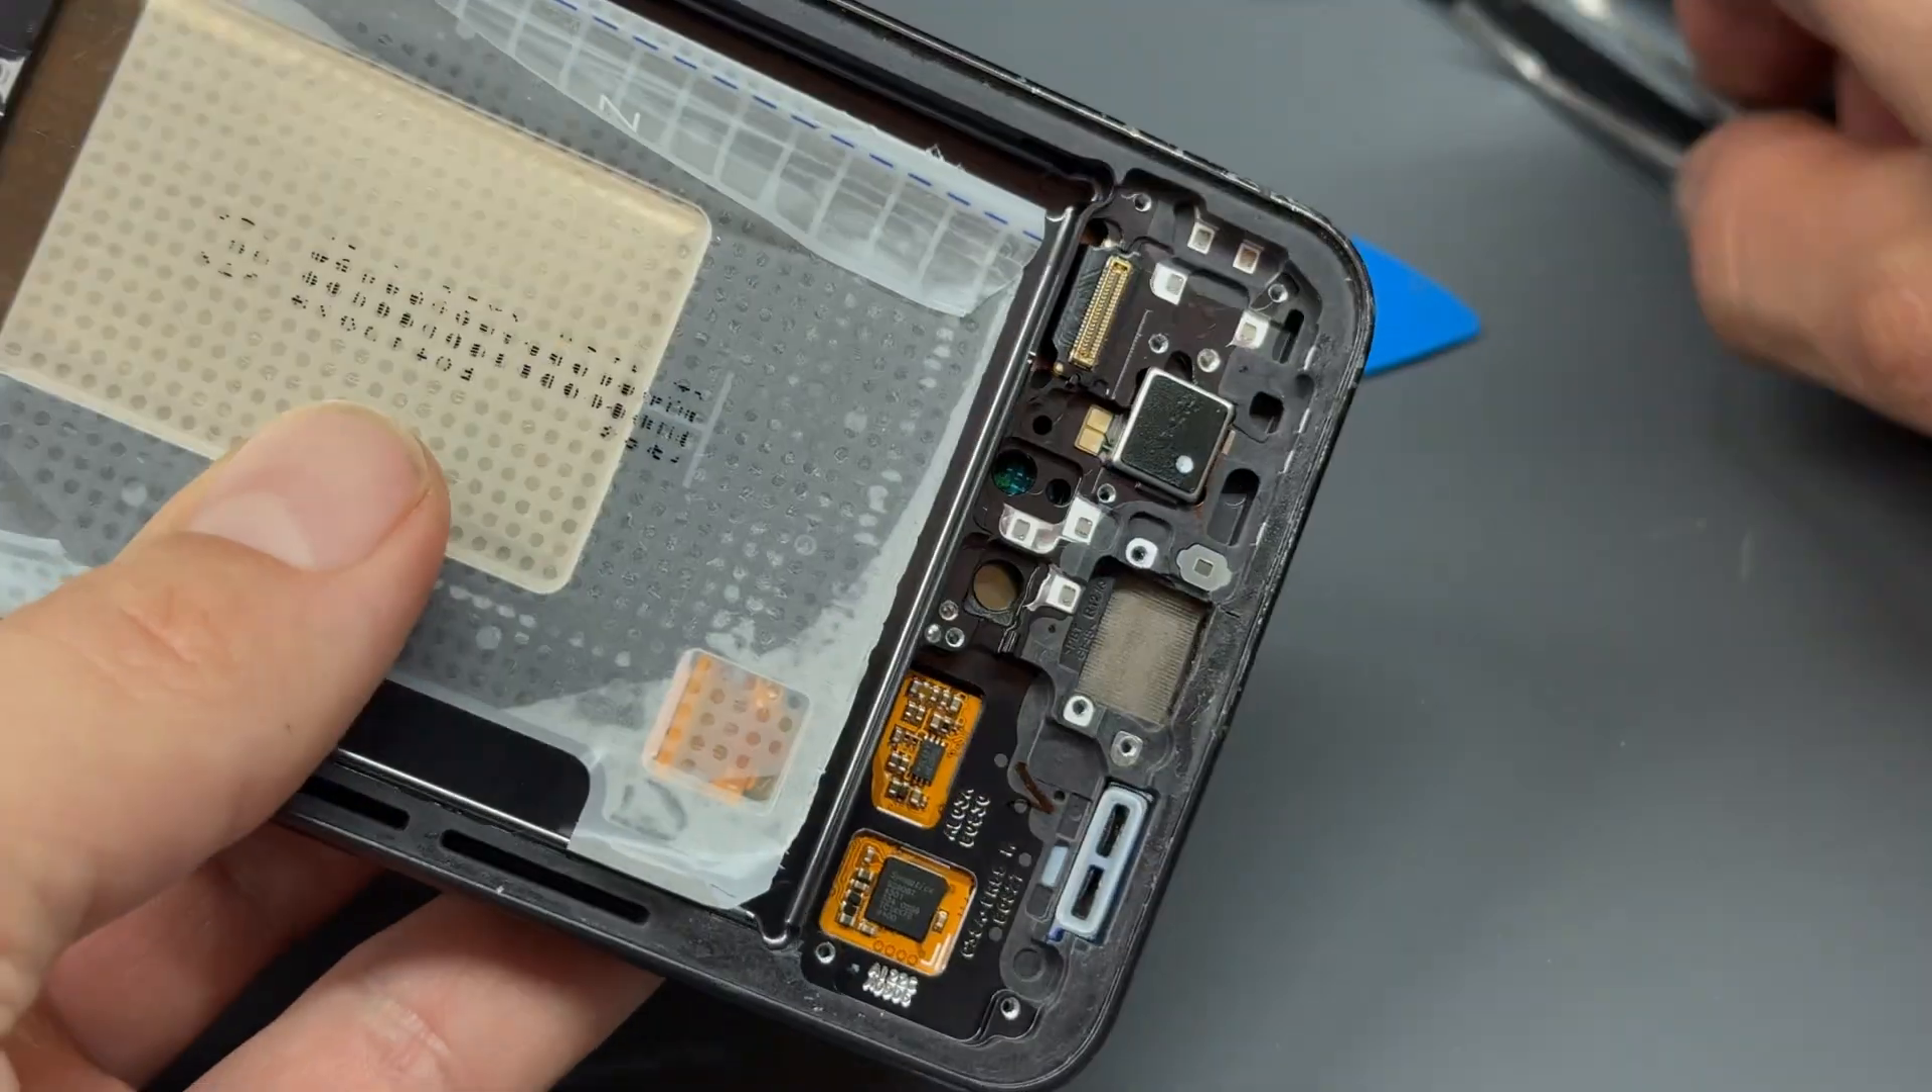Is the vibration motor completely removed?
No.